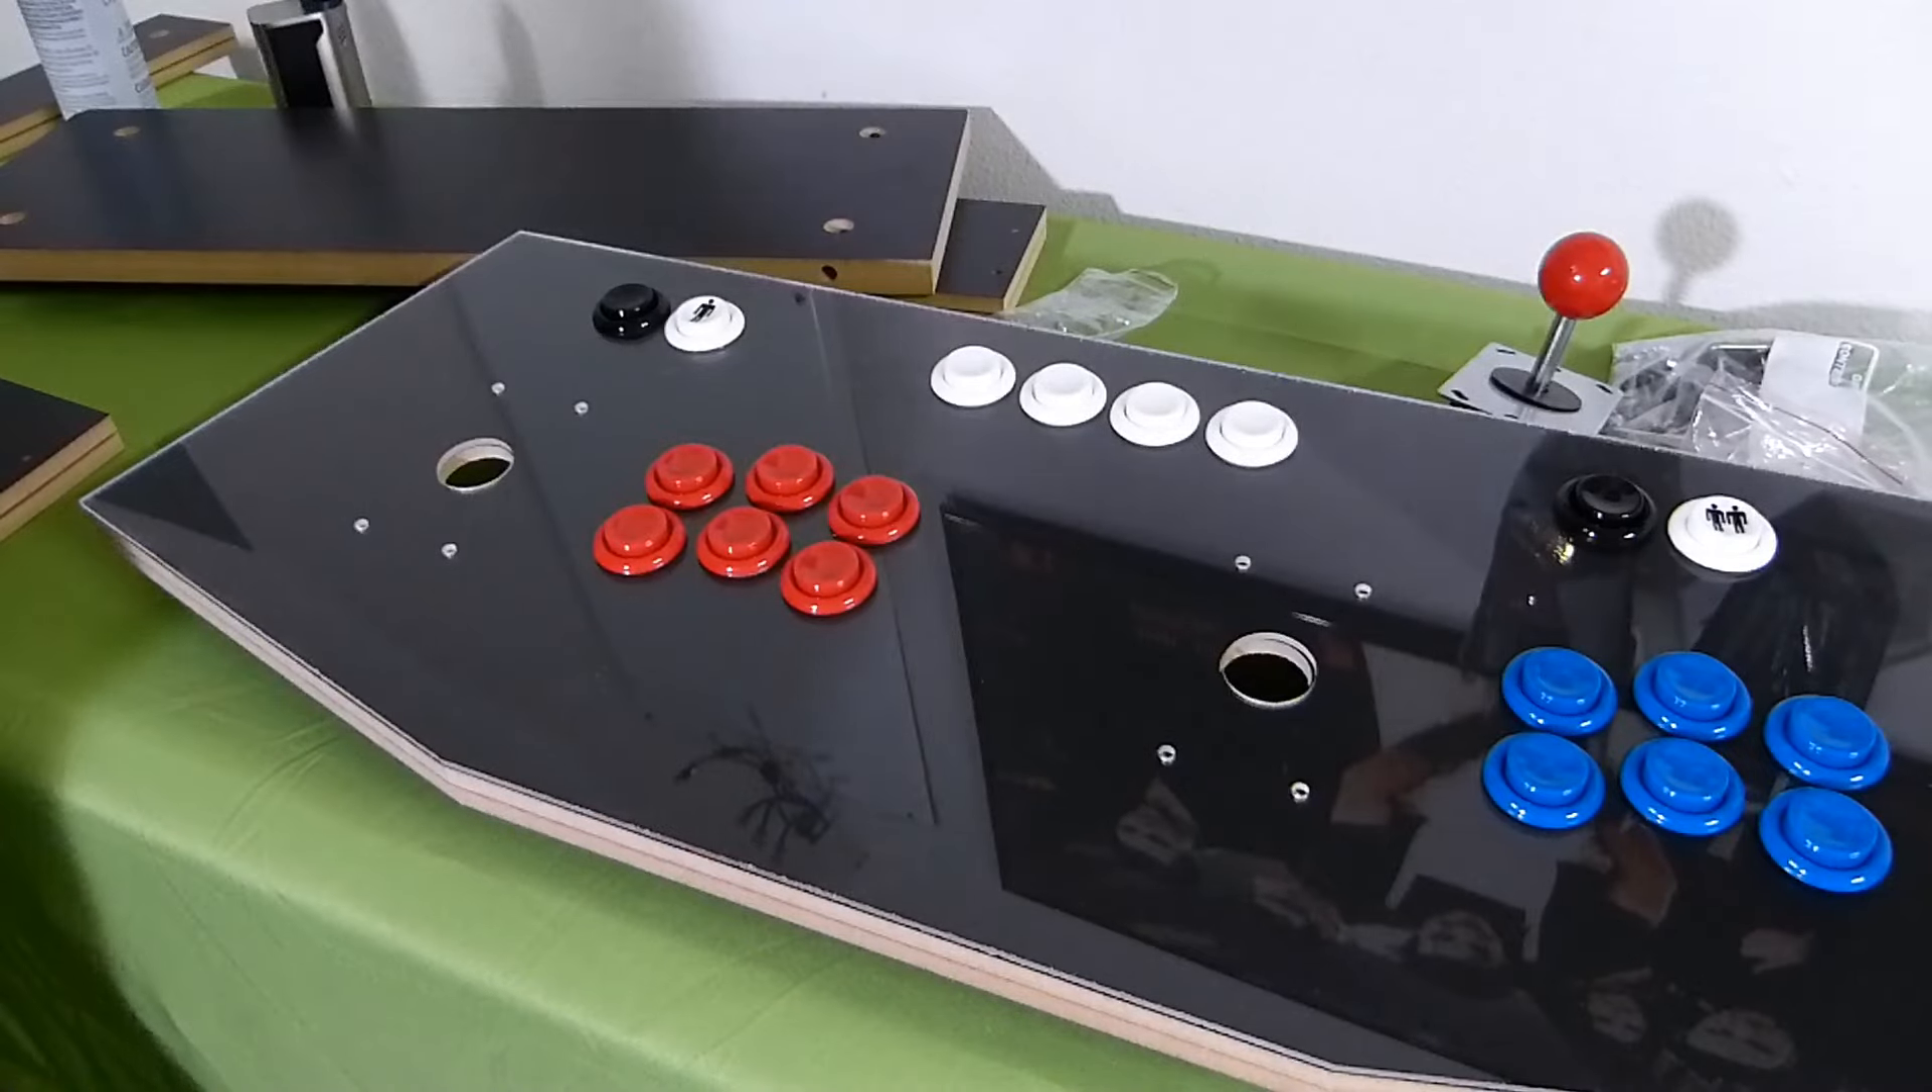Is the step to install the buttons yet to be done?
No.